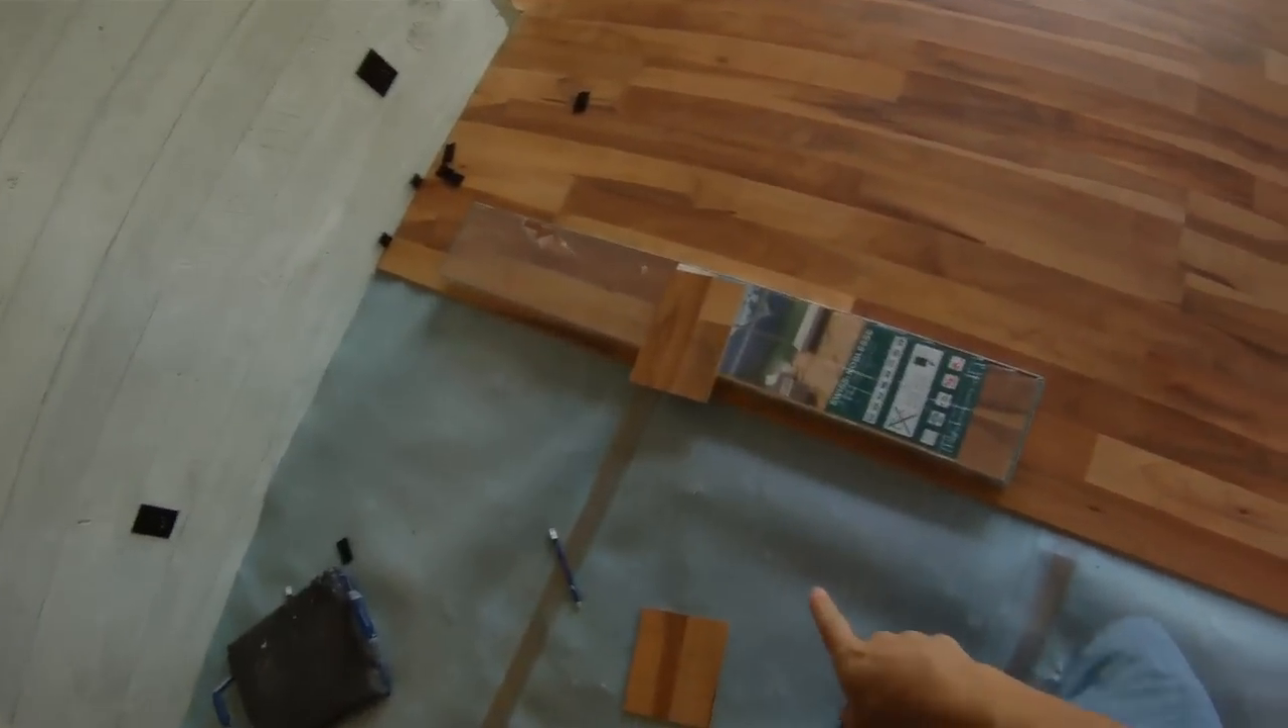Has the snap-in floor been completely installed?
No.